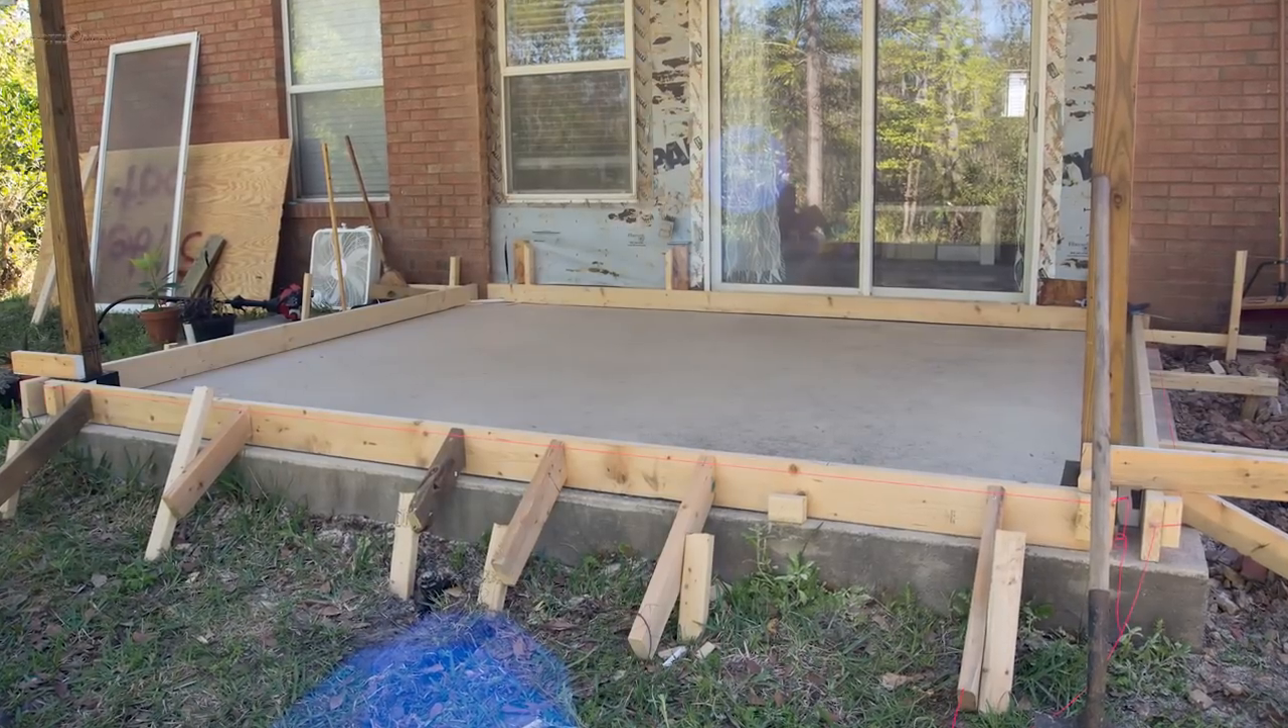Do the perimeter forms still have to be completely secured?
No.